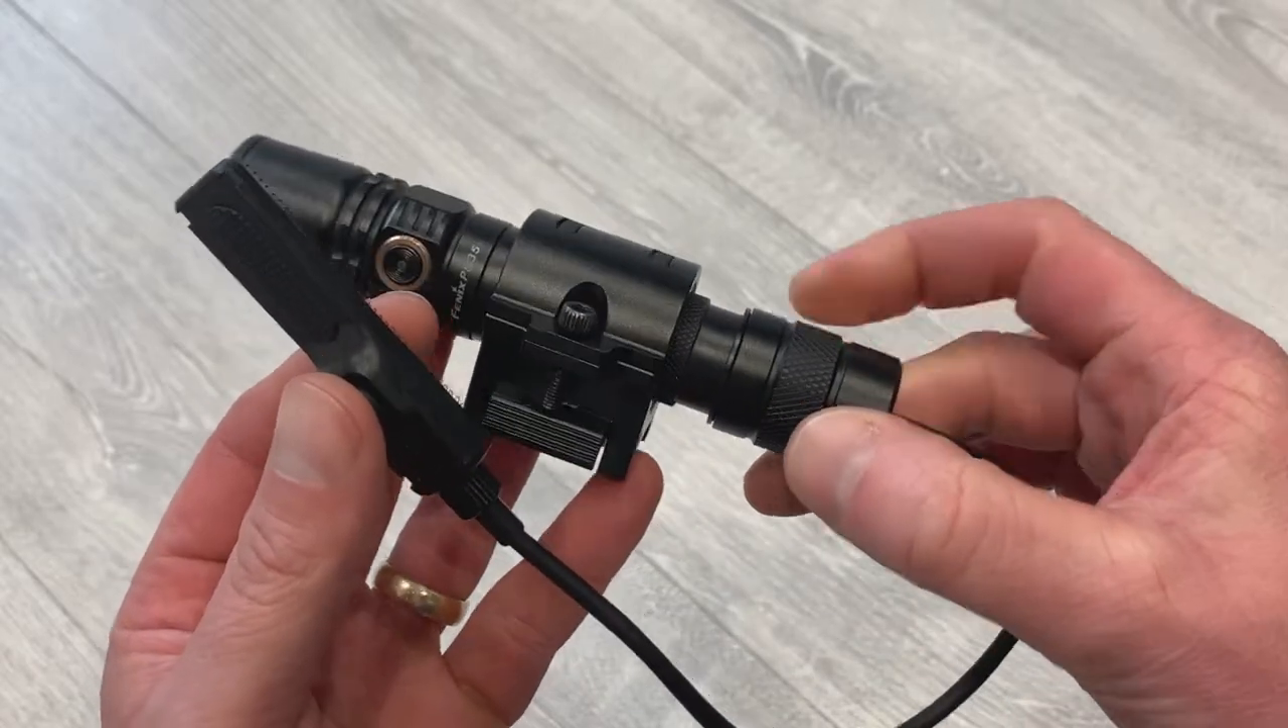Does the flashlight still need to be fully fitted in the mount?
No.